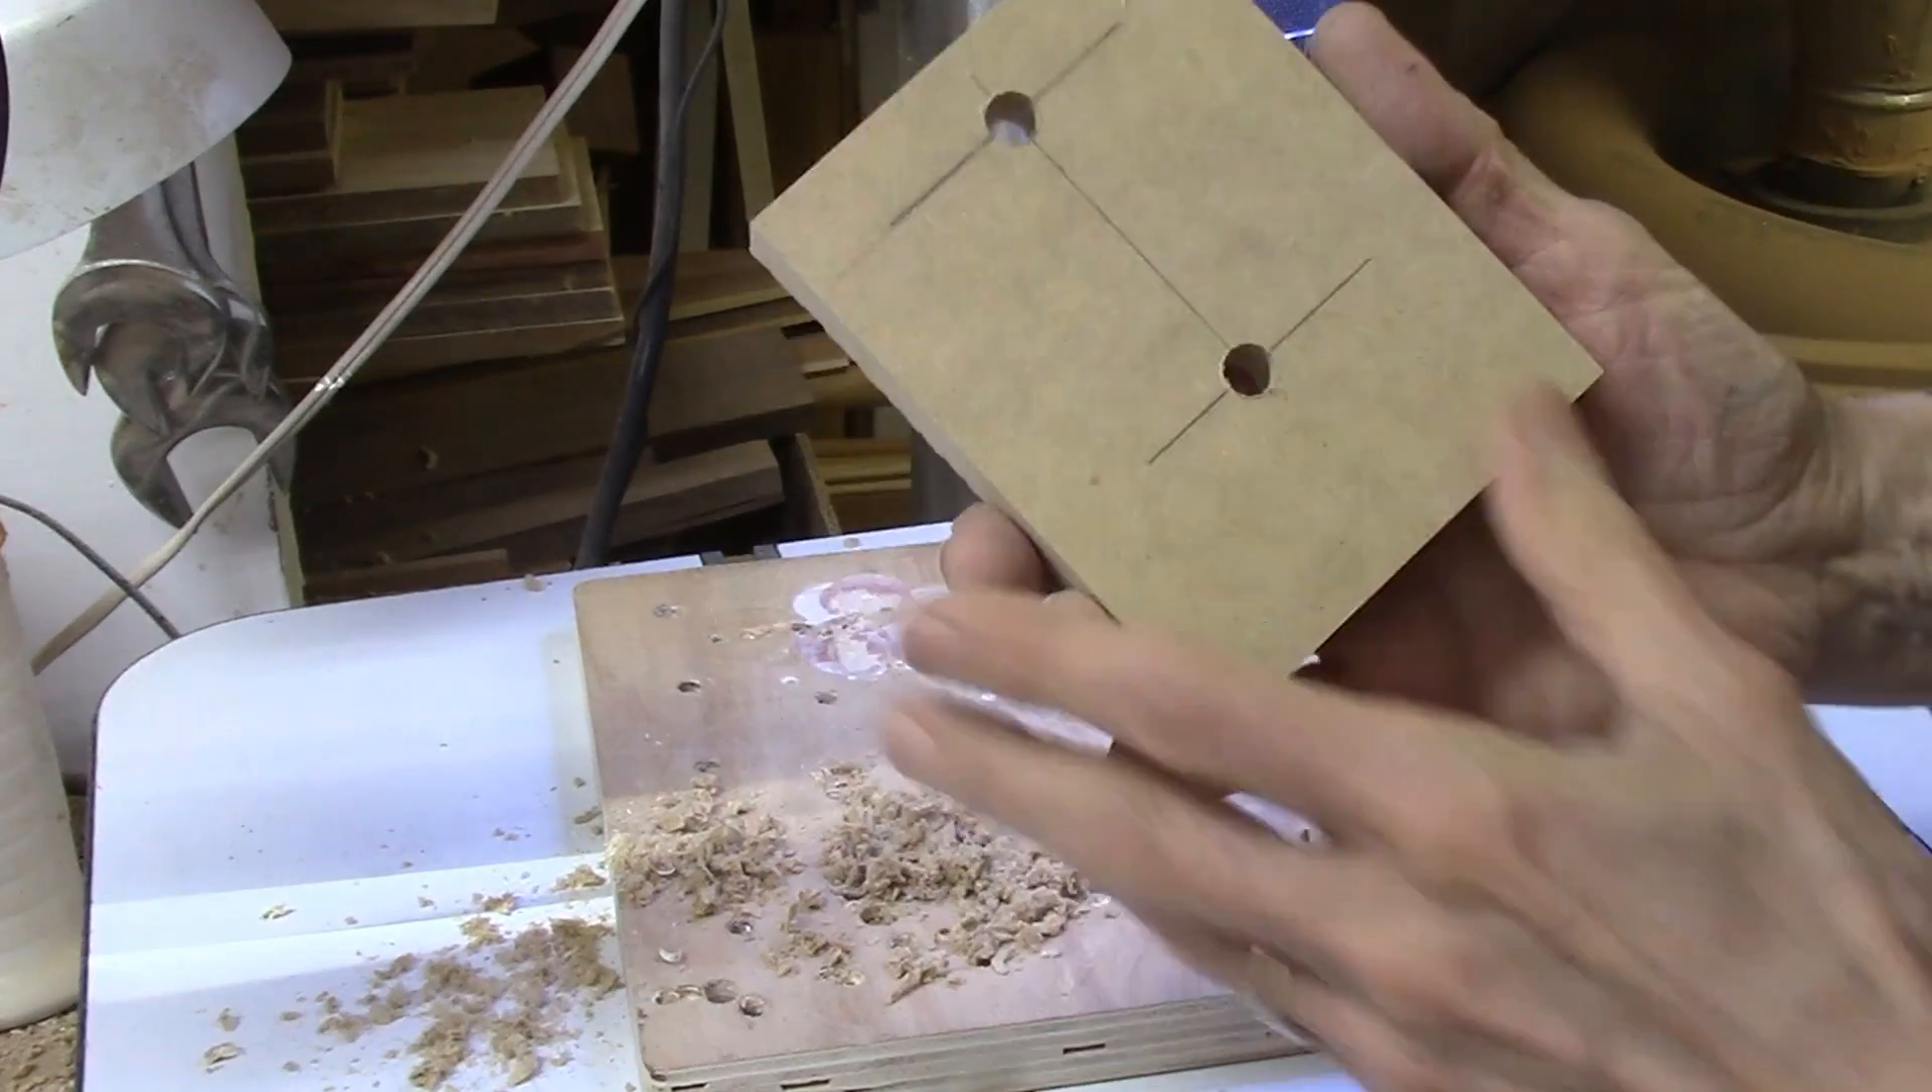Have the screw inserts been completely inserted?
No.